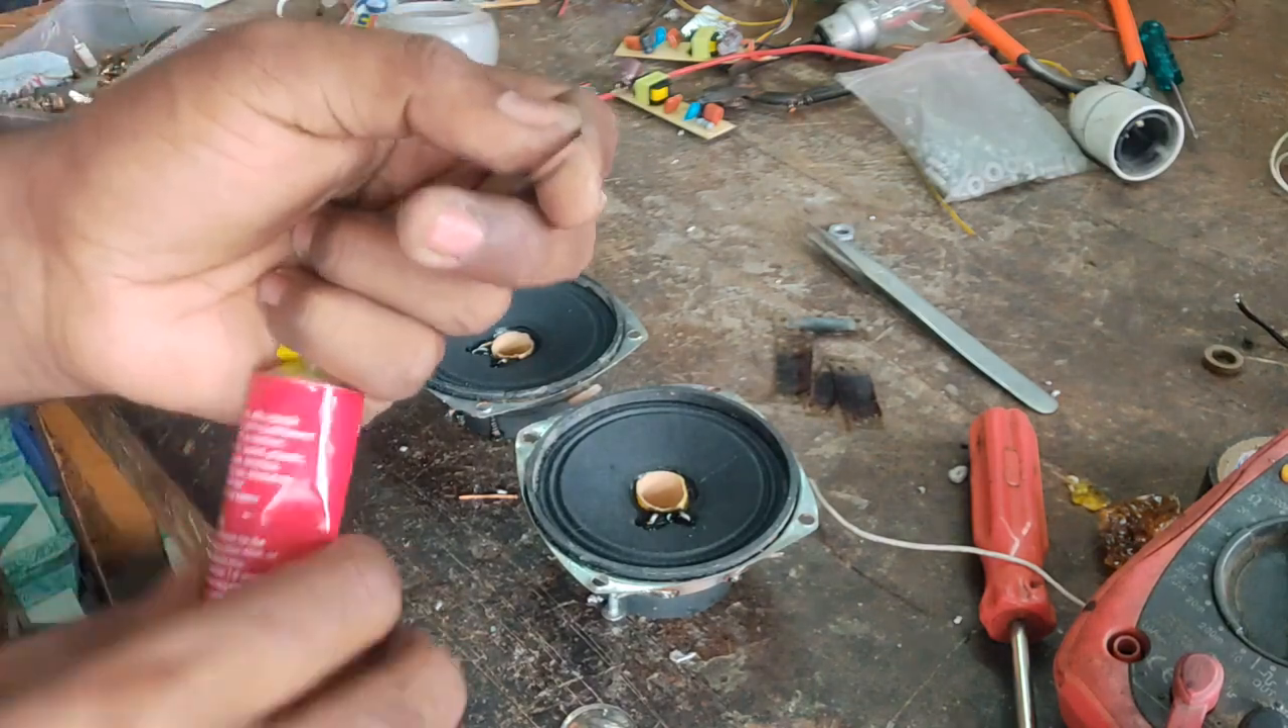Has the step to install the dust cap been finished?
No.